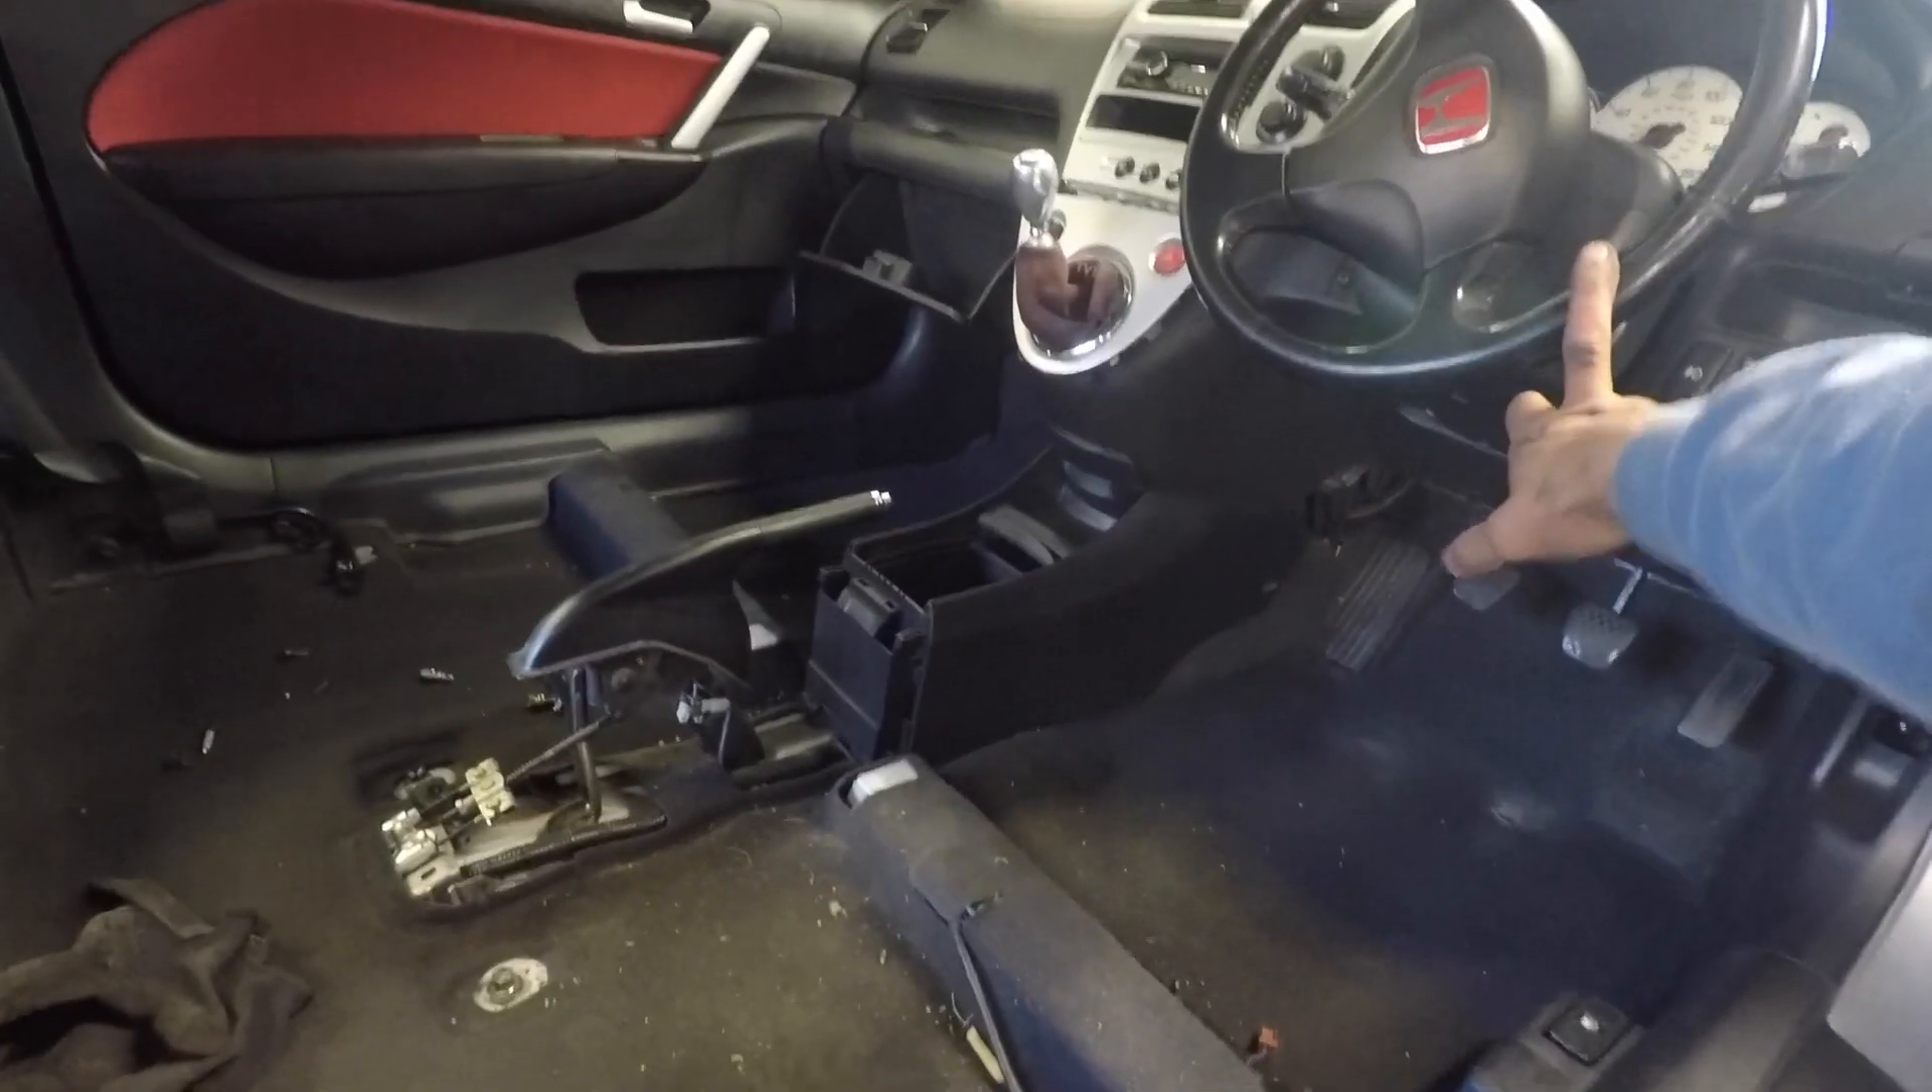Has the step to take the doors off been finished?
No.